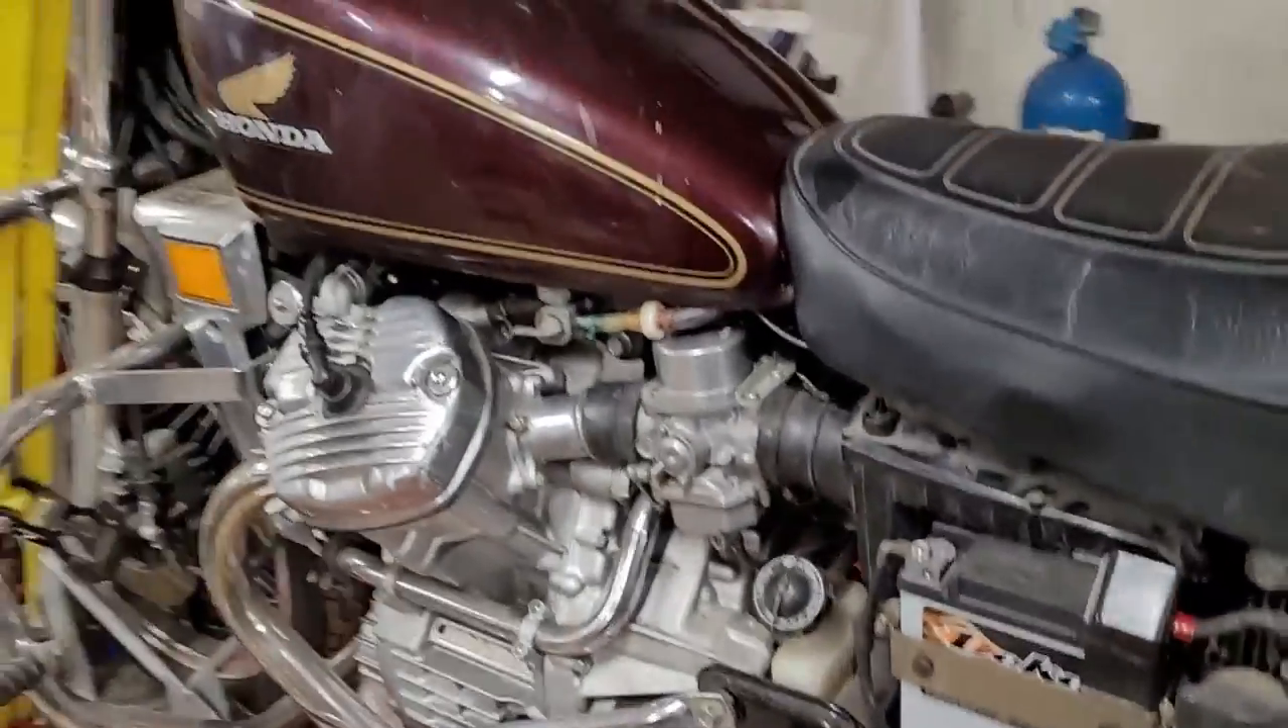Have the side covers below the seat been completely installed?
No.